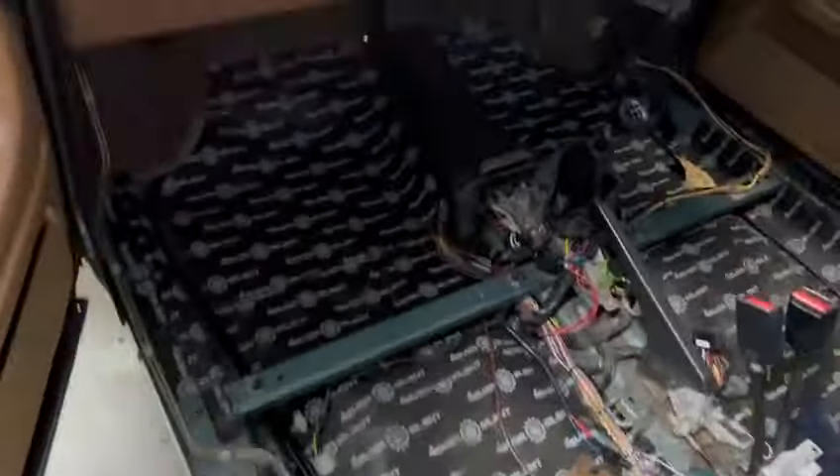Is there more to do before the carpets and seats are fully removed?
No.